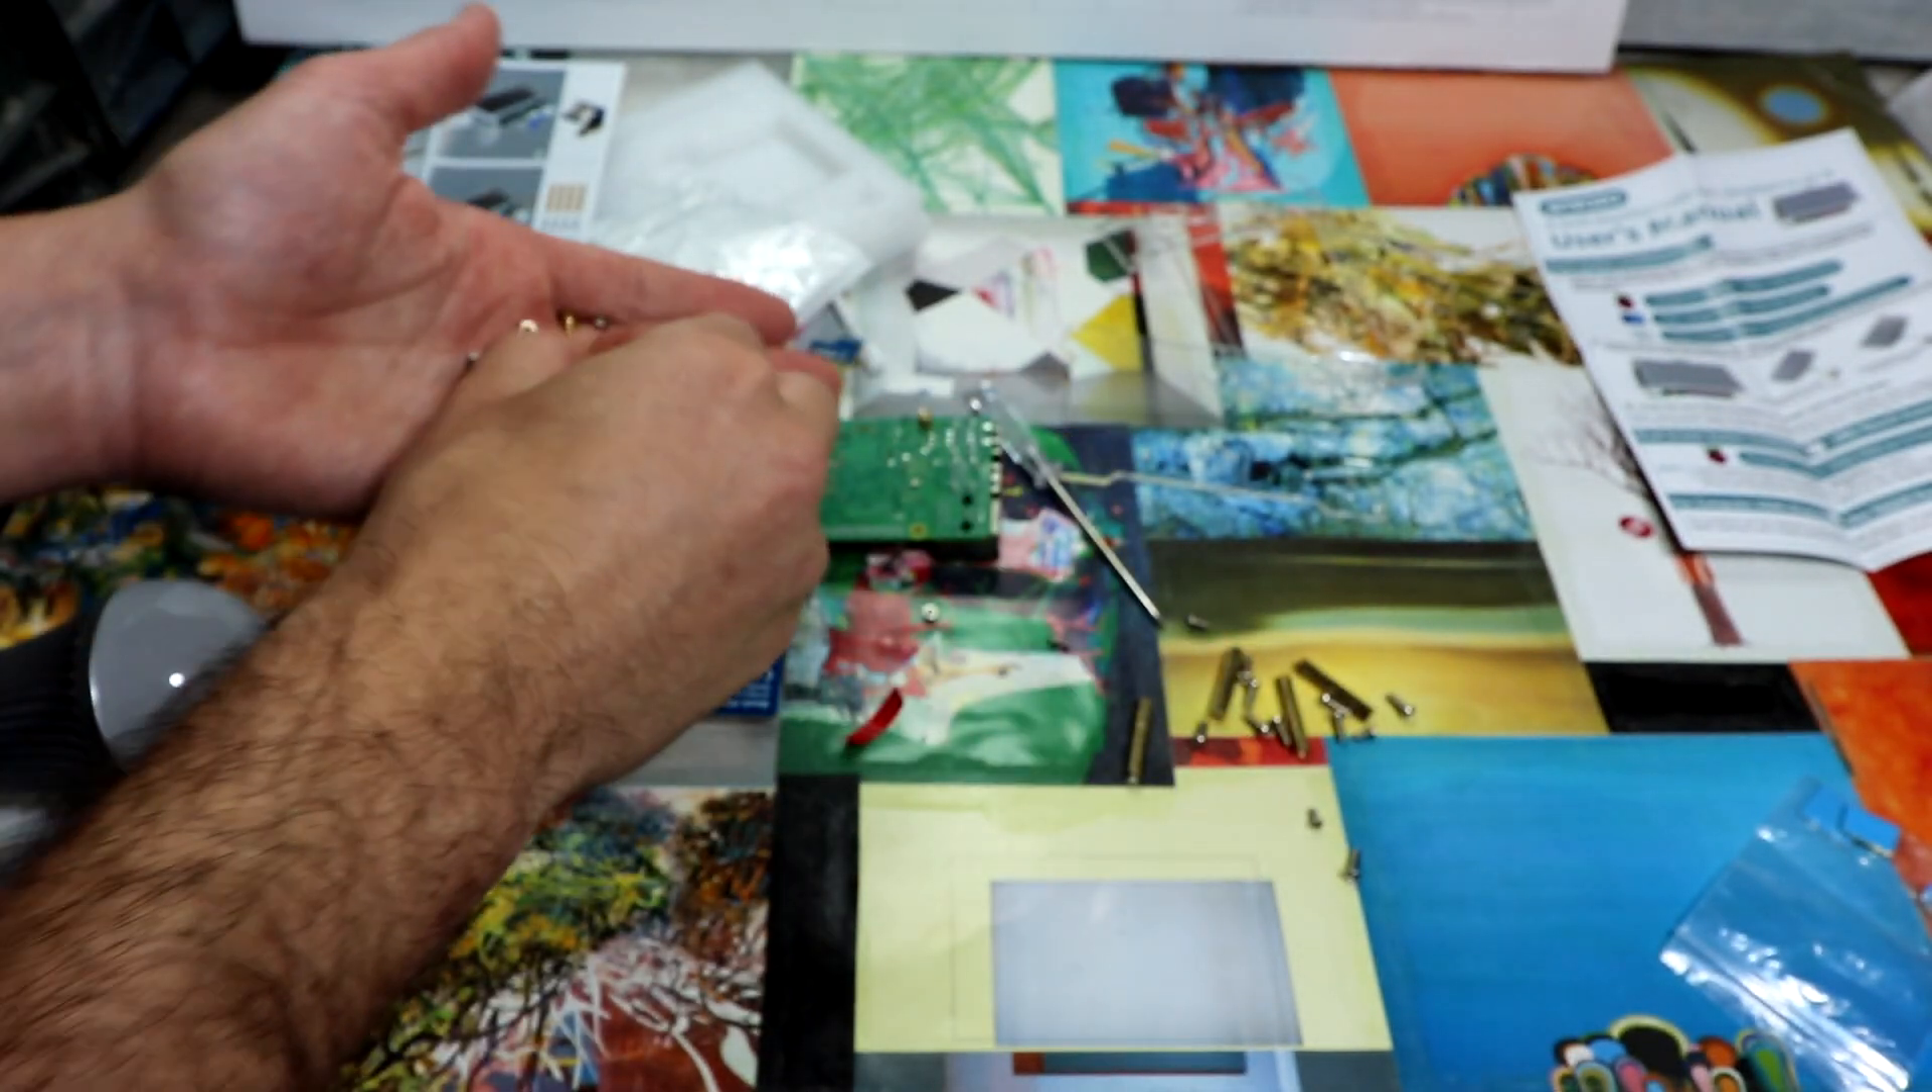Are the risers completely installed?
No.